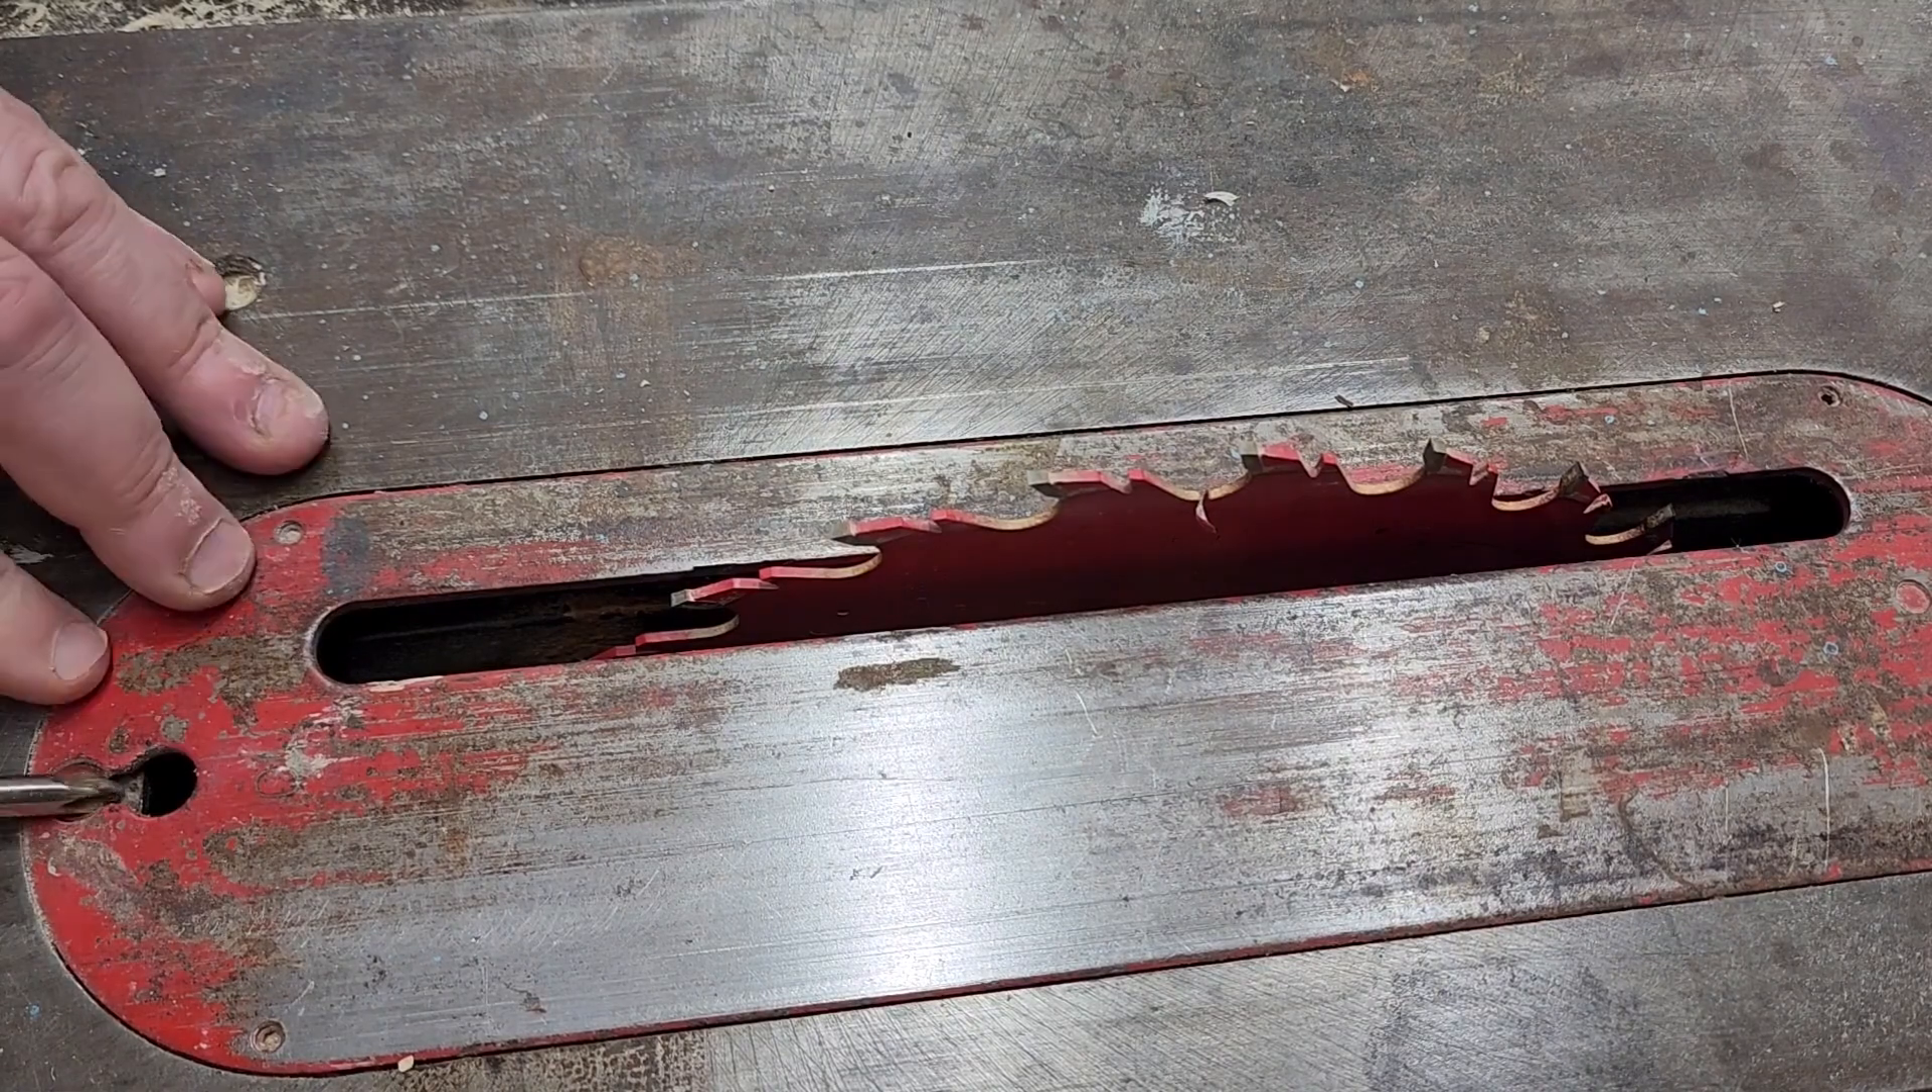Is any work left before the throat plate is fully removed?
Yes.